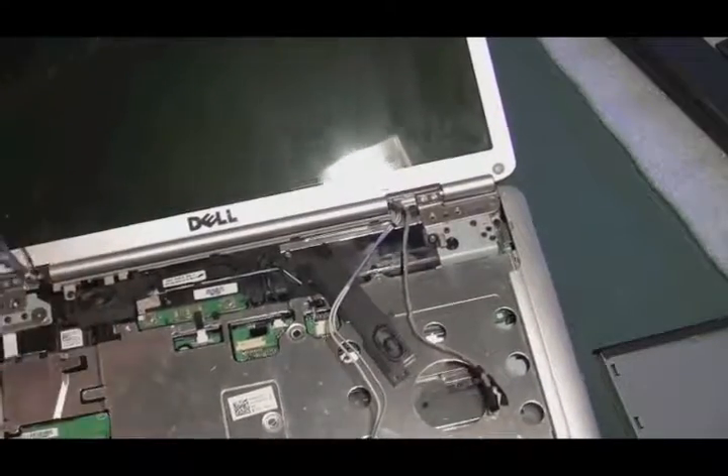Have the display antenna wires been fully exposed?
Yes.